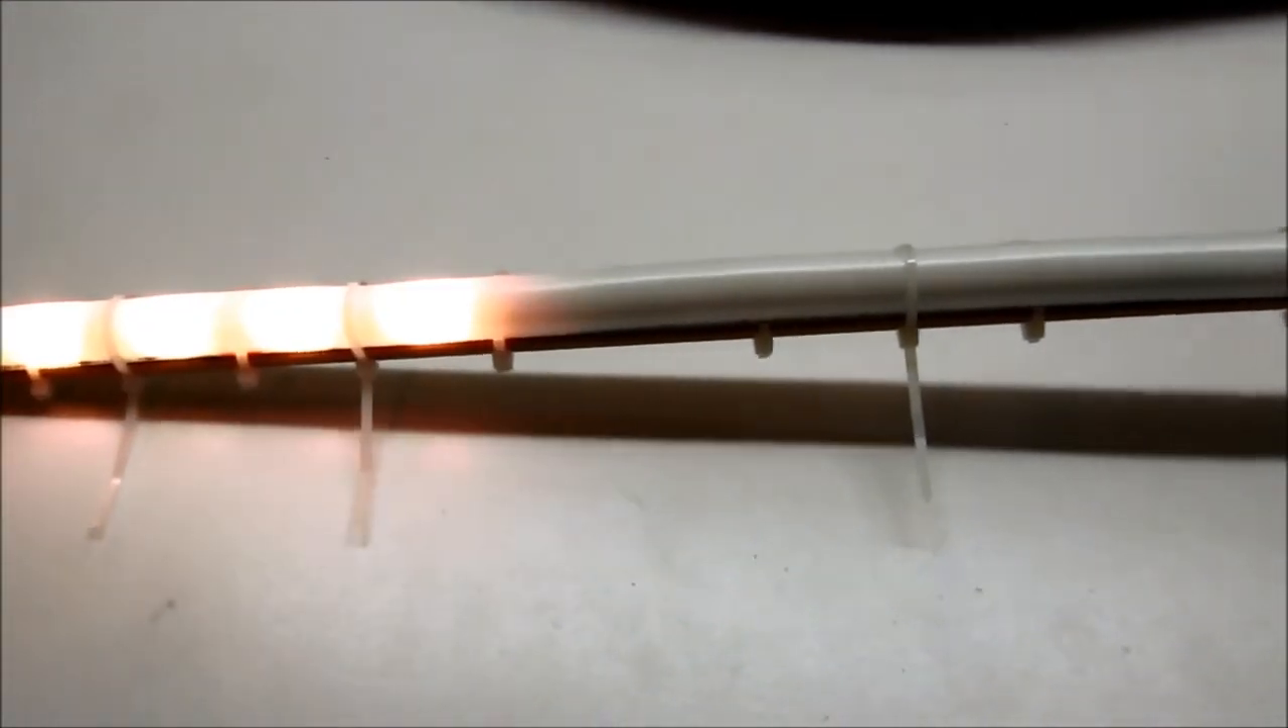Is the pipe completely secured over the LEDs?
Yes.